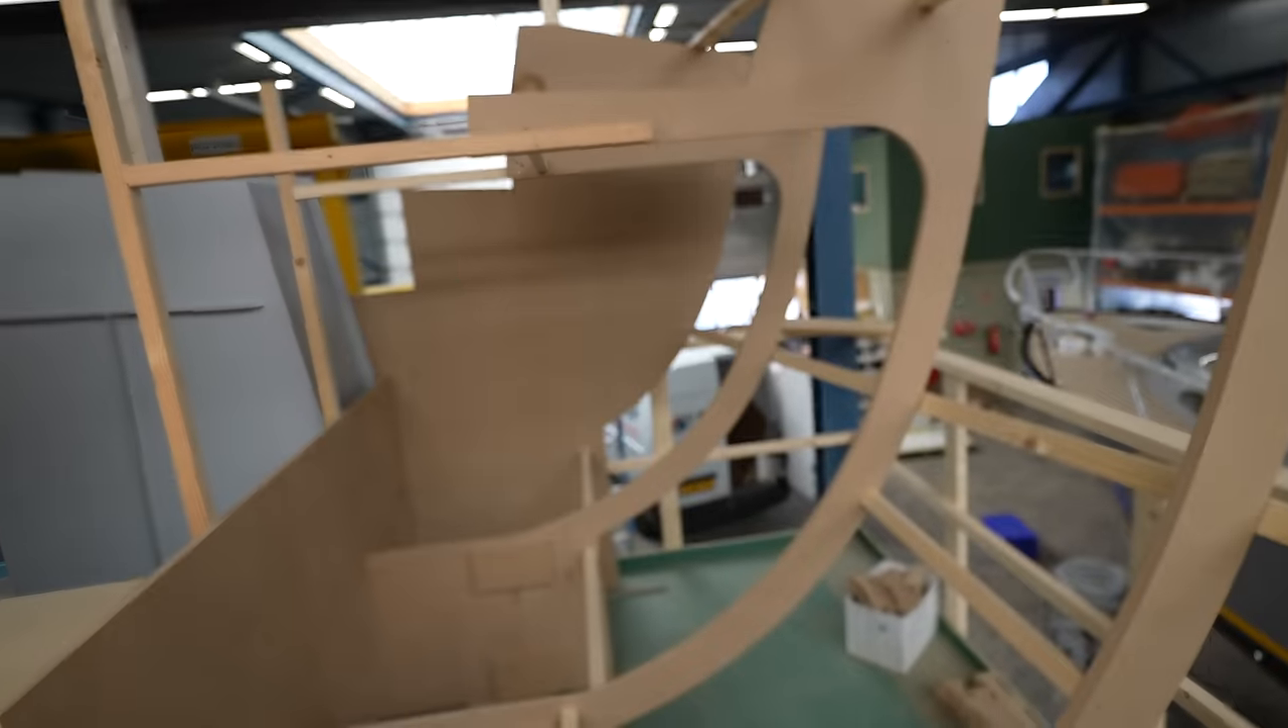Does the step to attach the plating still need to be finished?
Yes.